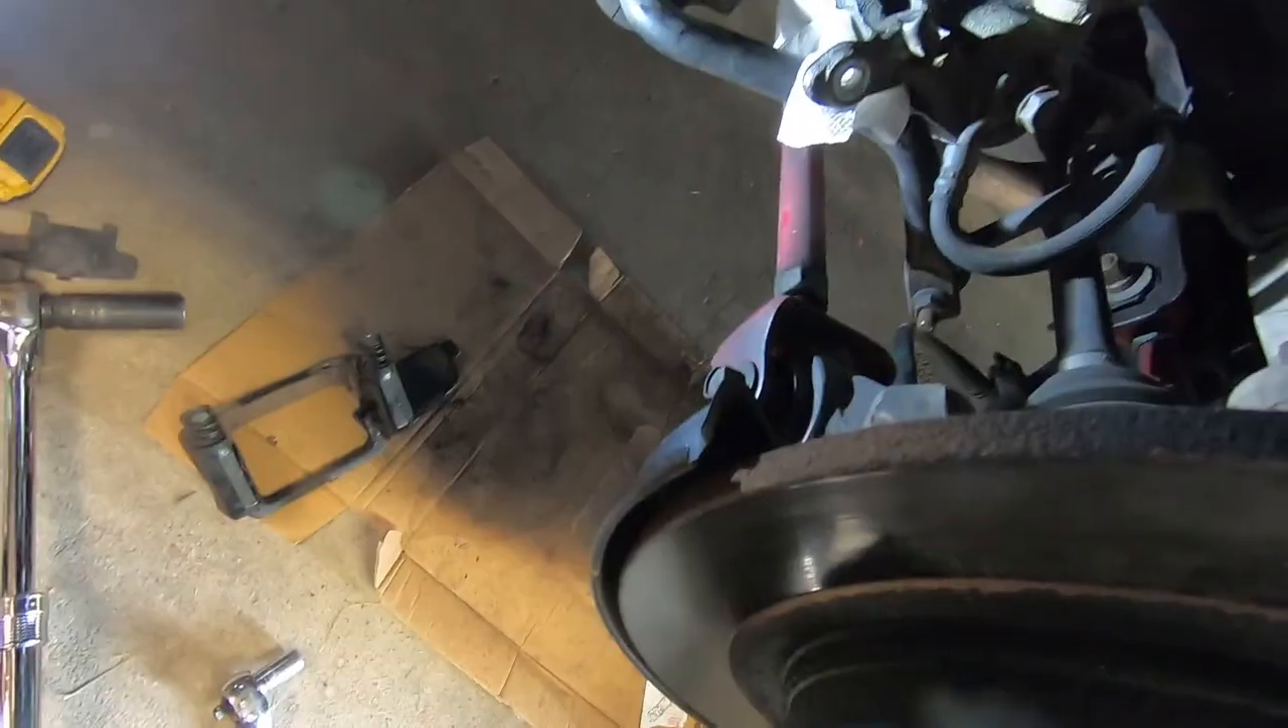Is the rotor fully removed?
No.